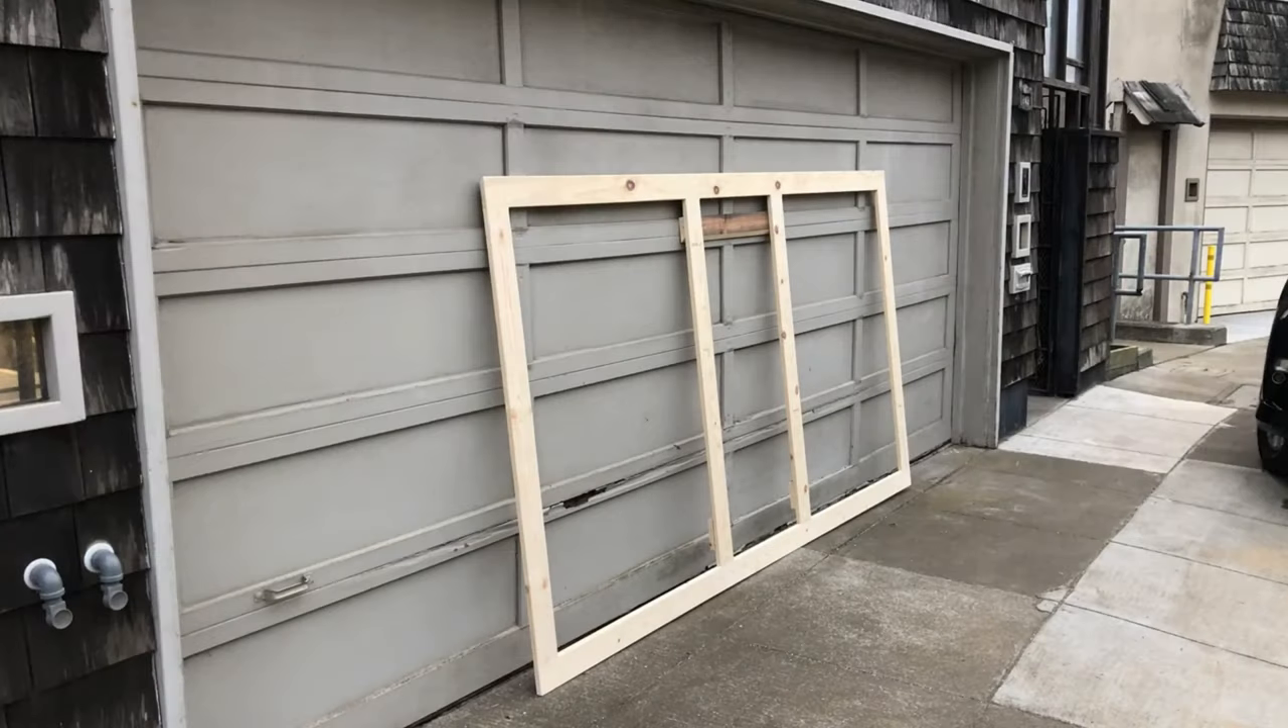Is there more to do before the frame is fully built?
No.